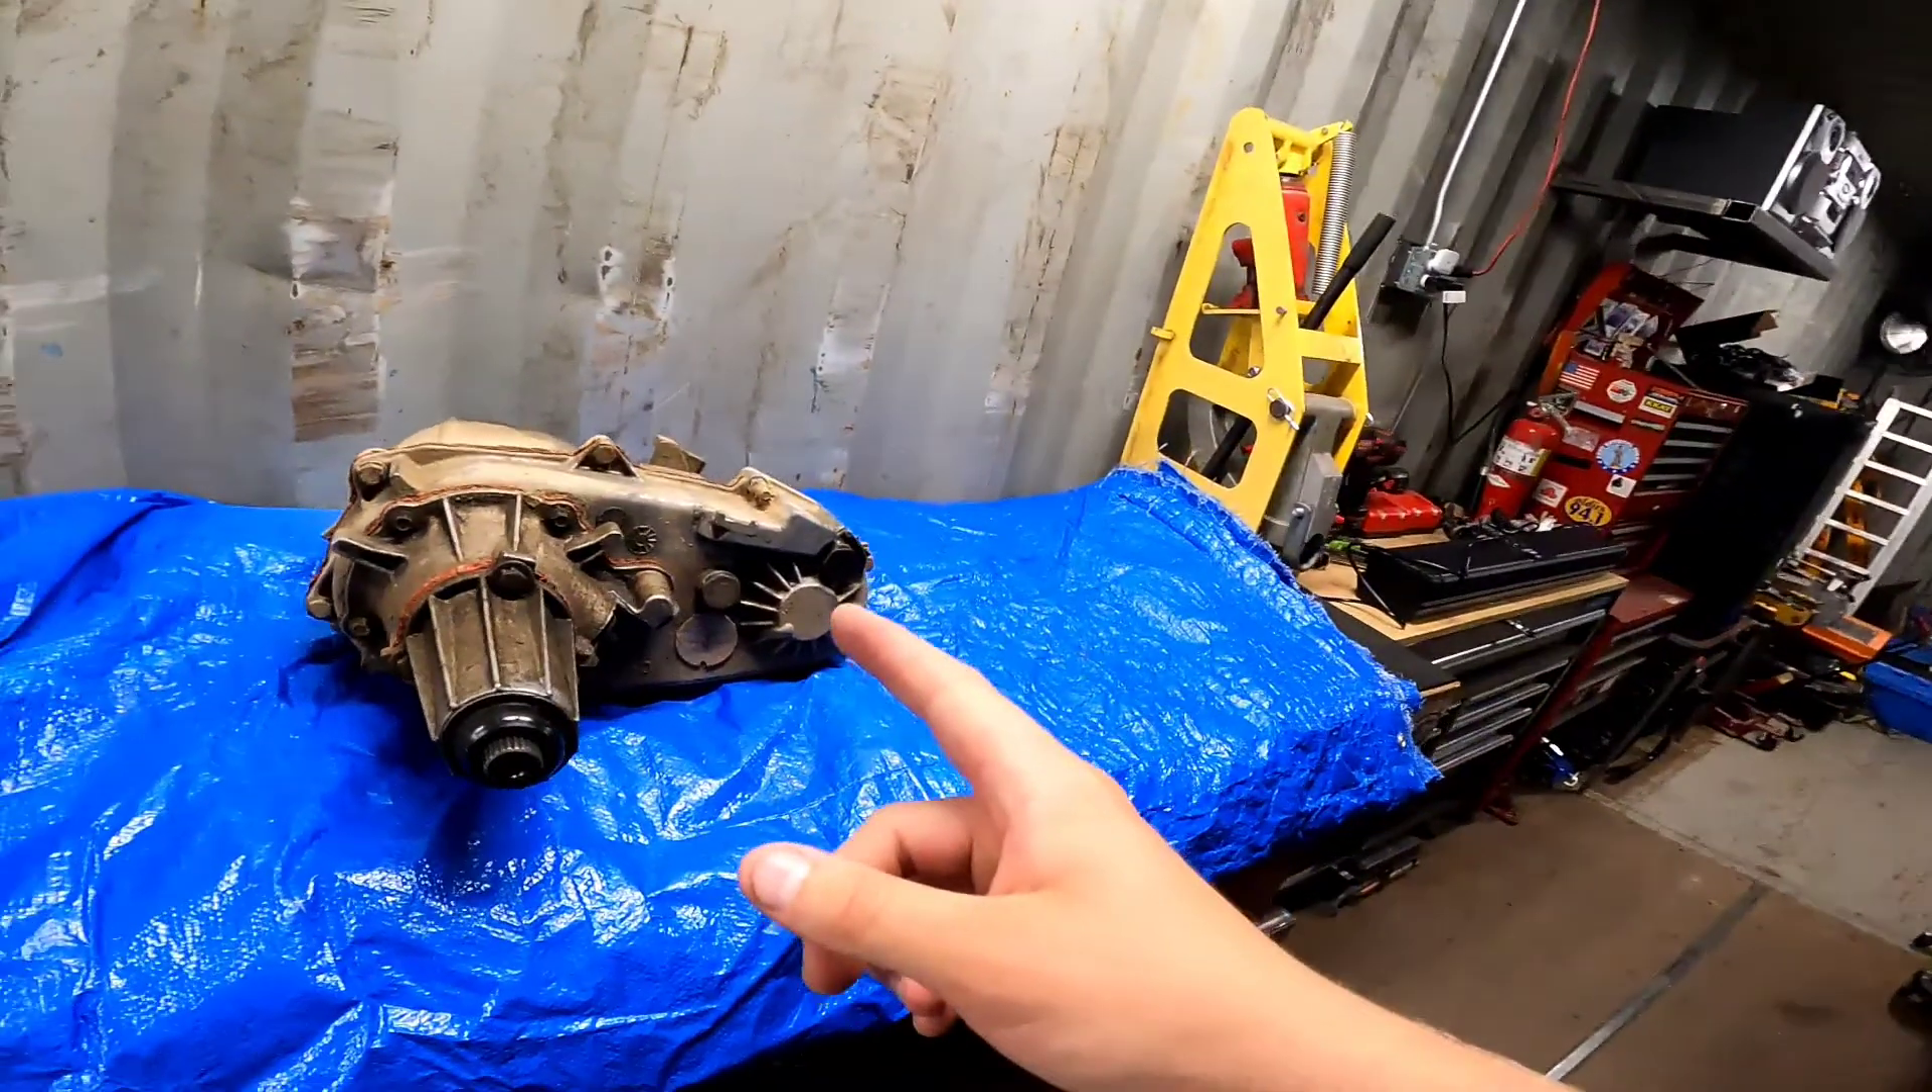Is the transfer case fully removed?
Yes.